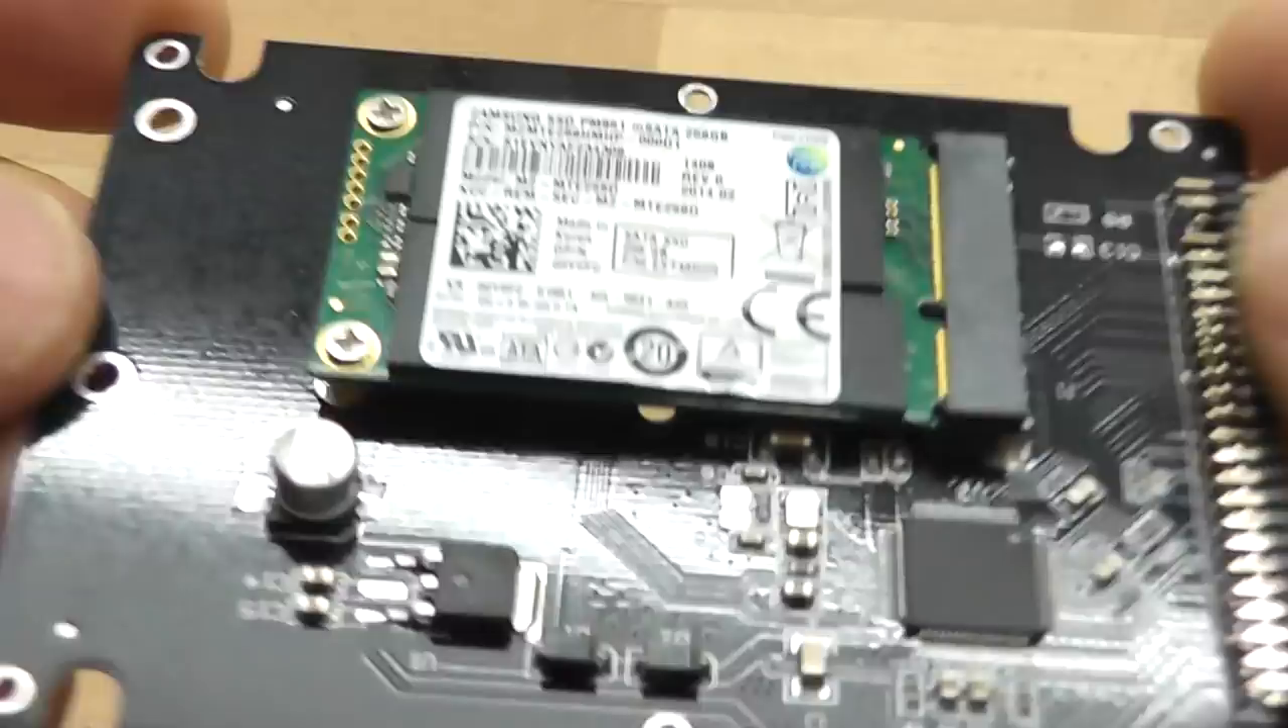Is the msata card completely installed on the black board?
Yes.